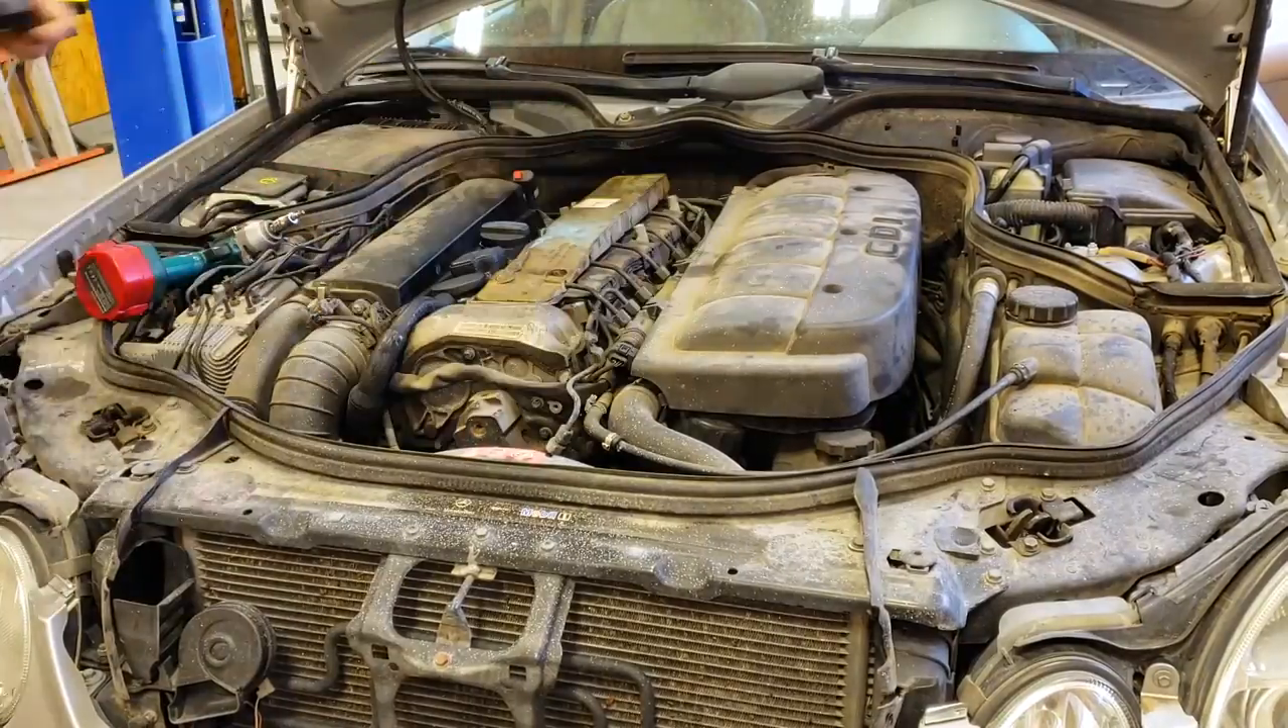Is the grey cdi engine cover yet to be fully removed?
Yes.